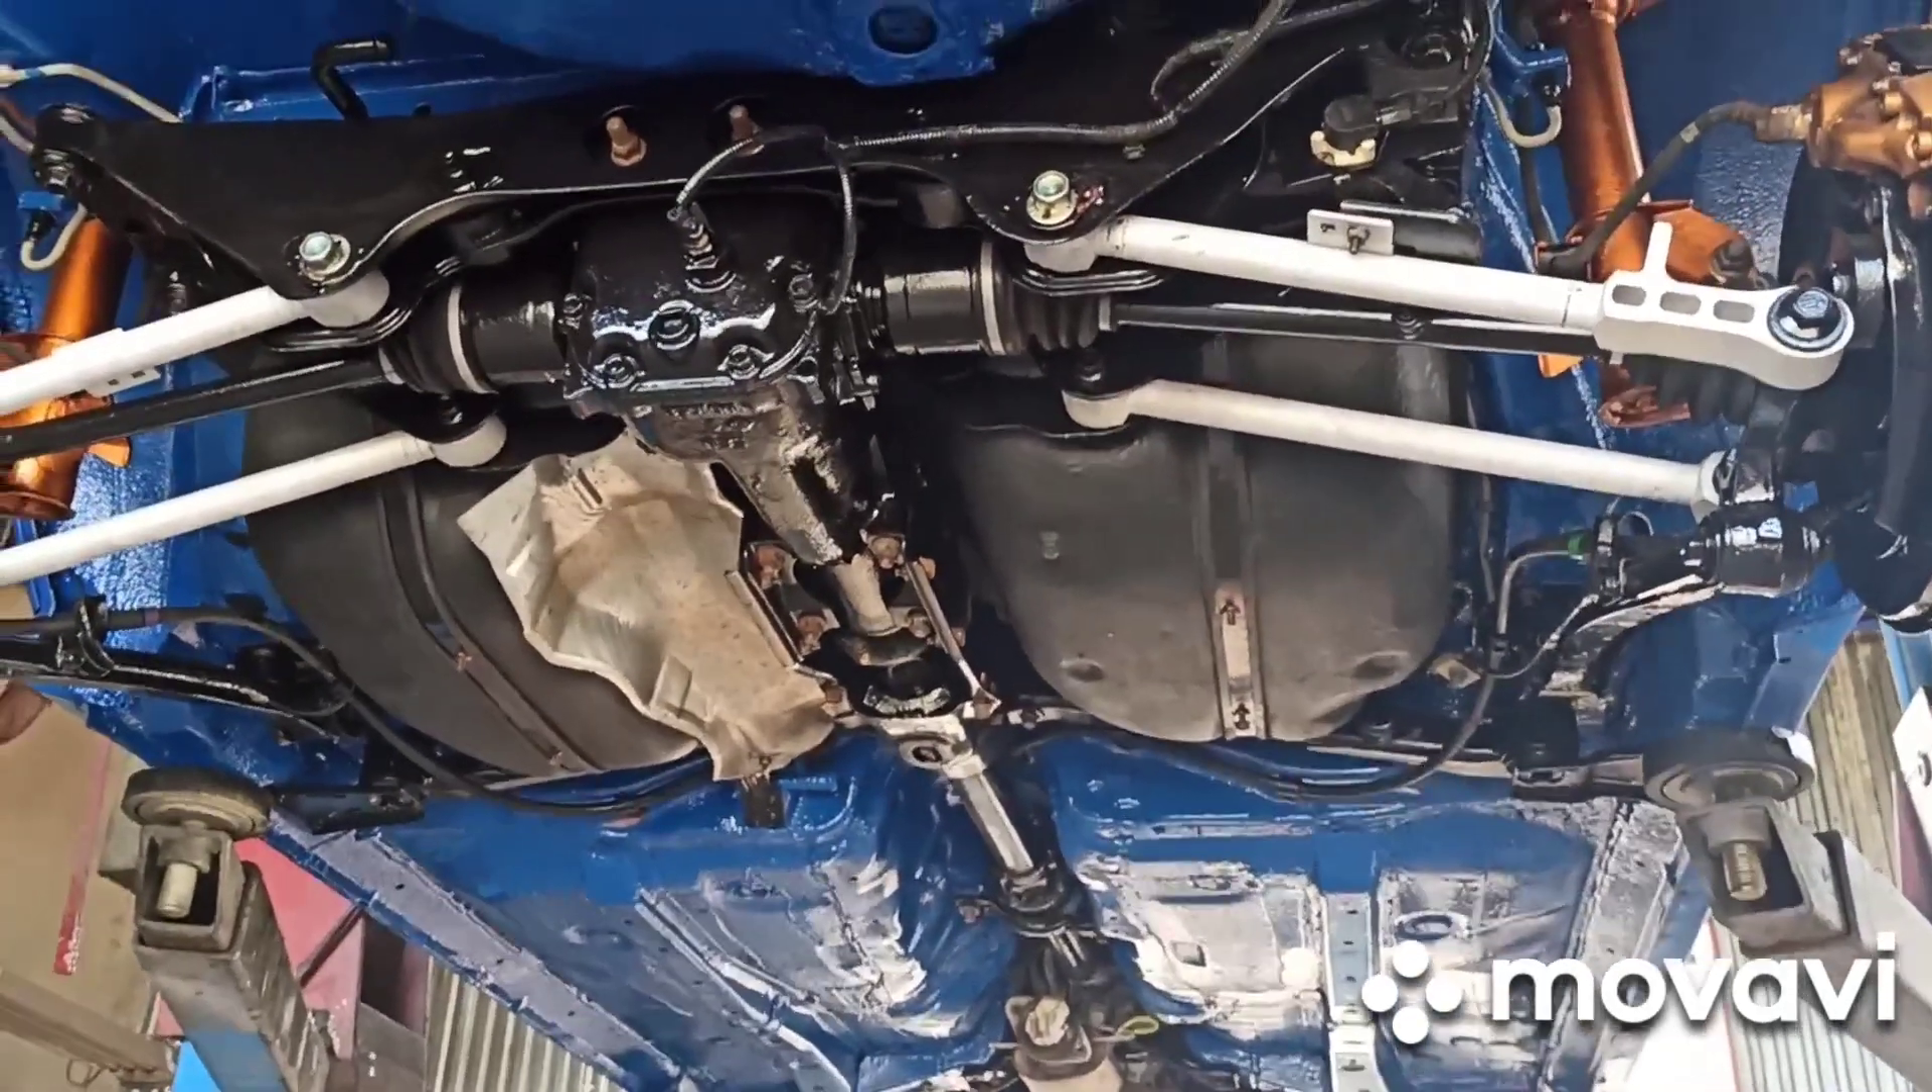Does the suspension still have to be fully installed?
No.